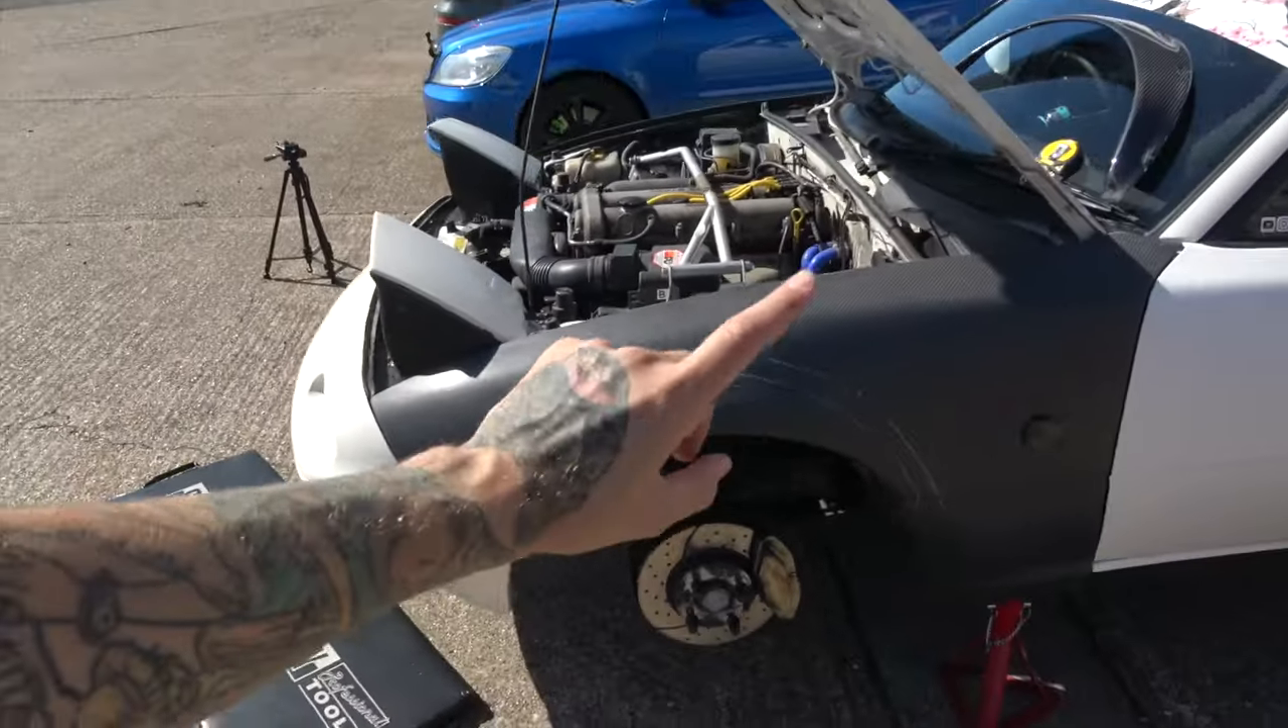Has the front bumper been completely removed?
No.